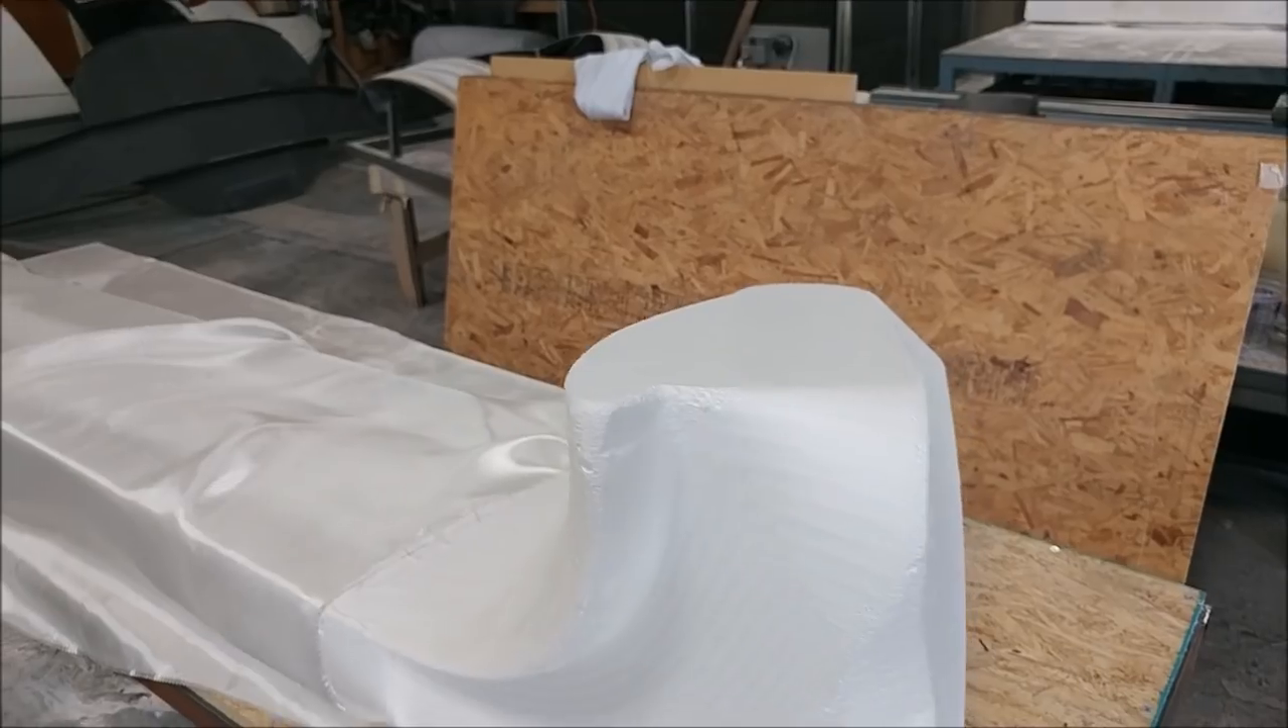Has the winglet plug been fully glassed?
No.